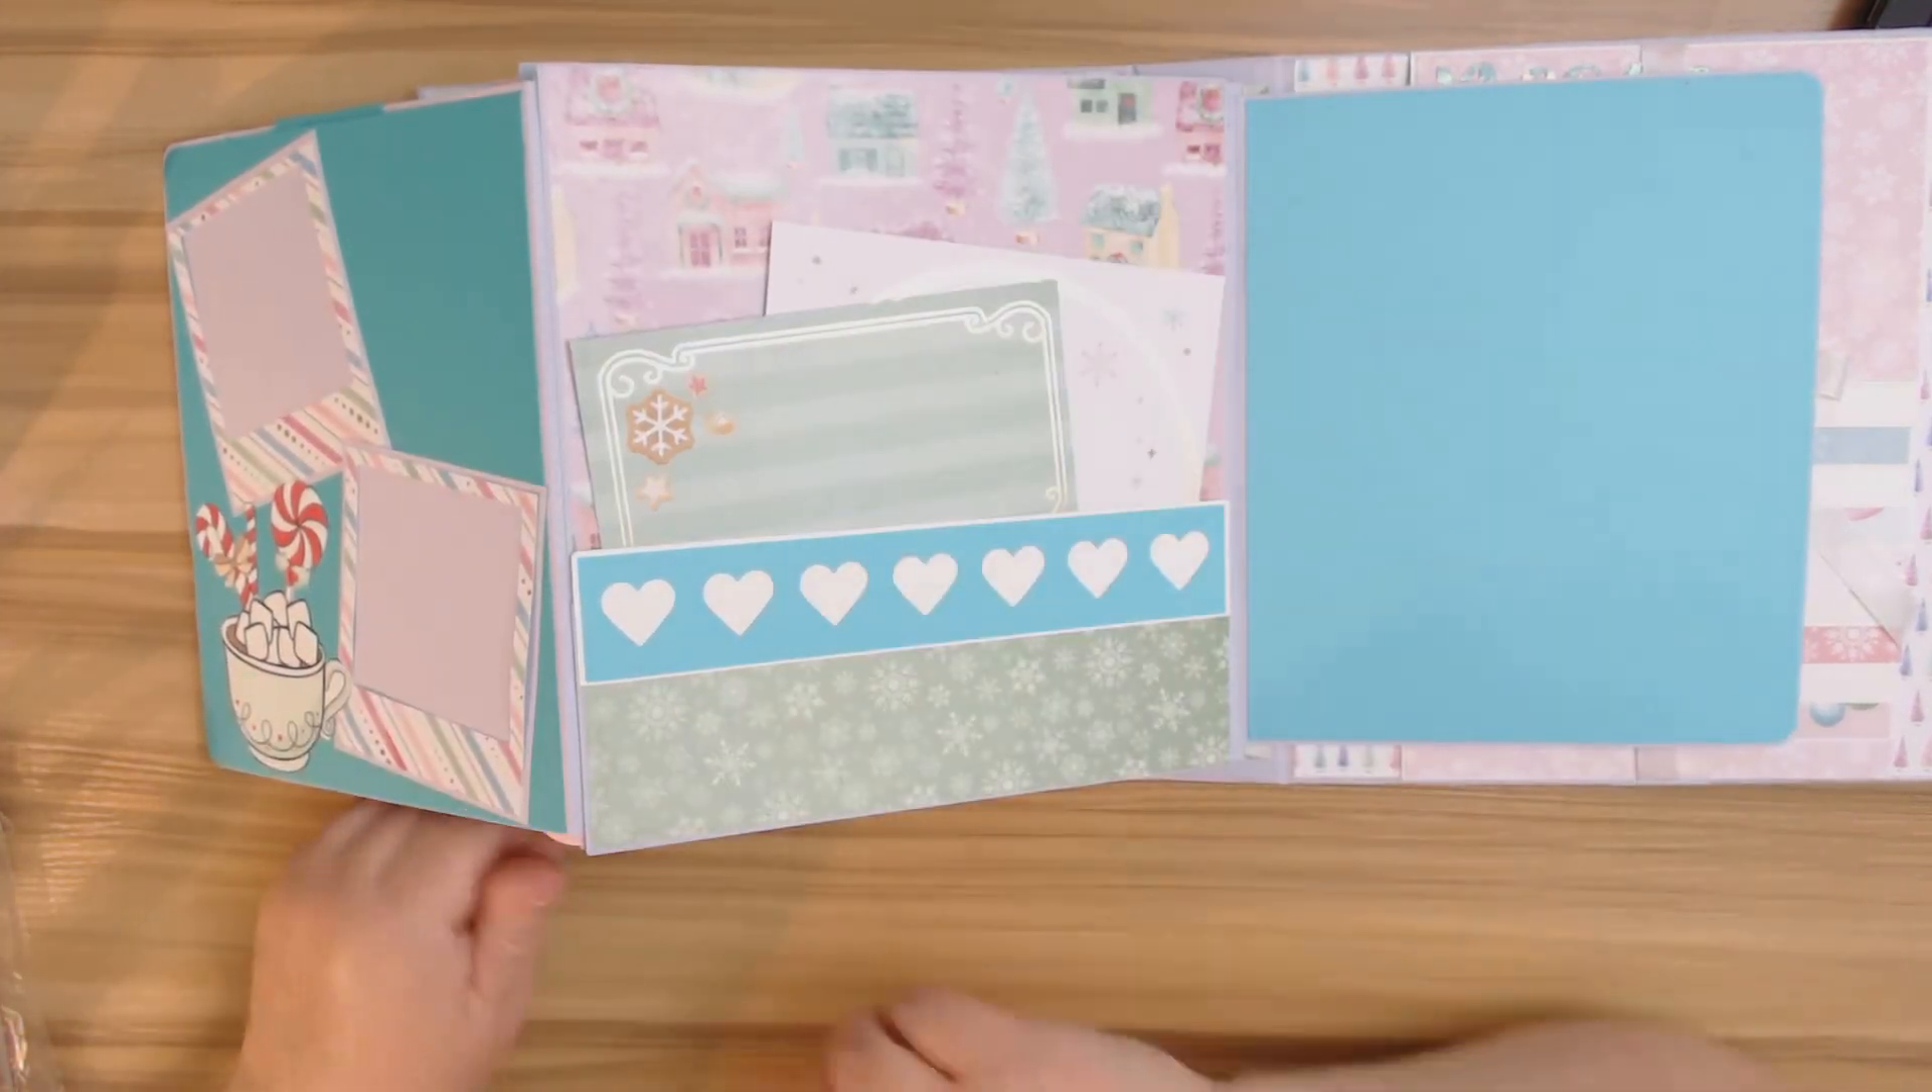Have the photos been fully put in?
No.